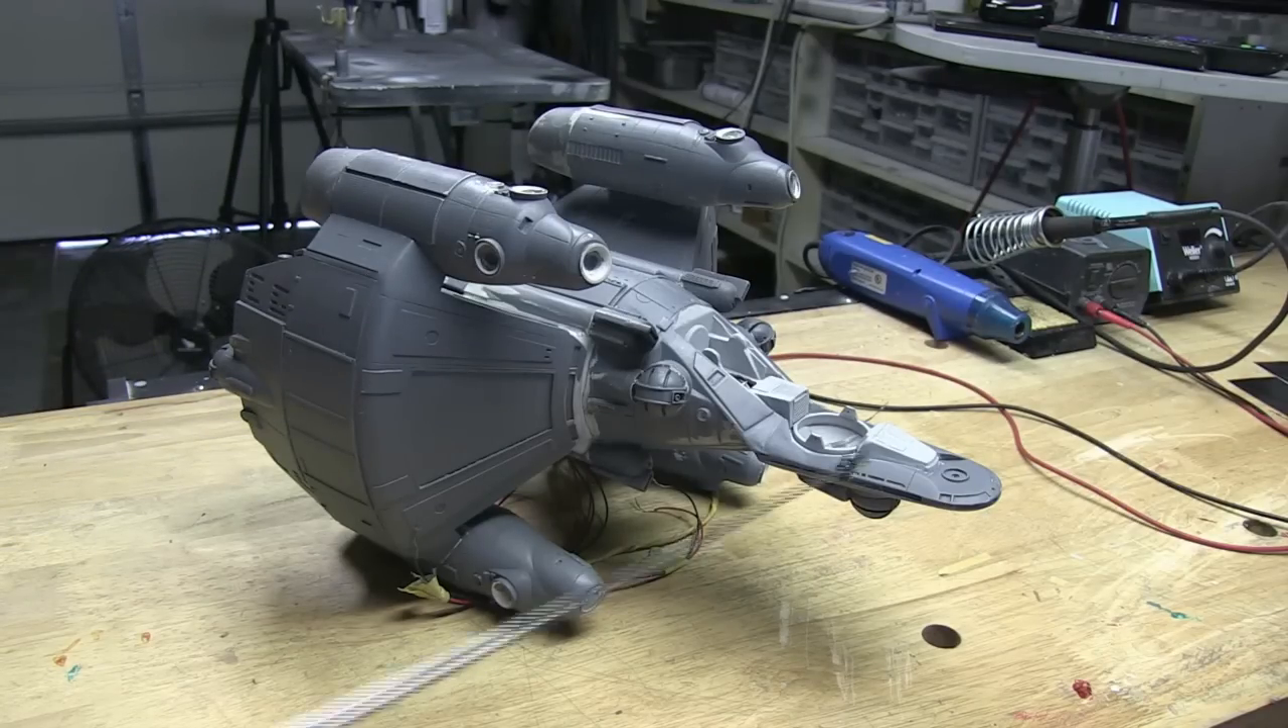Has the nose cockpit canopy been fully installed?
No.